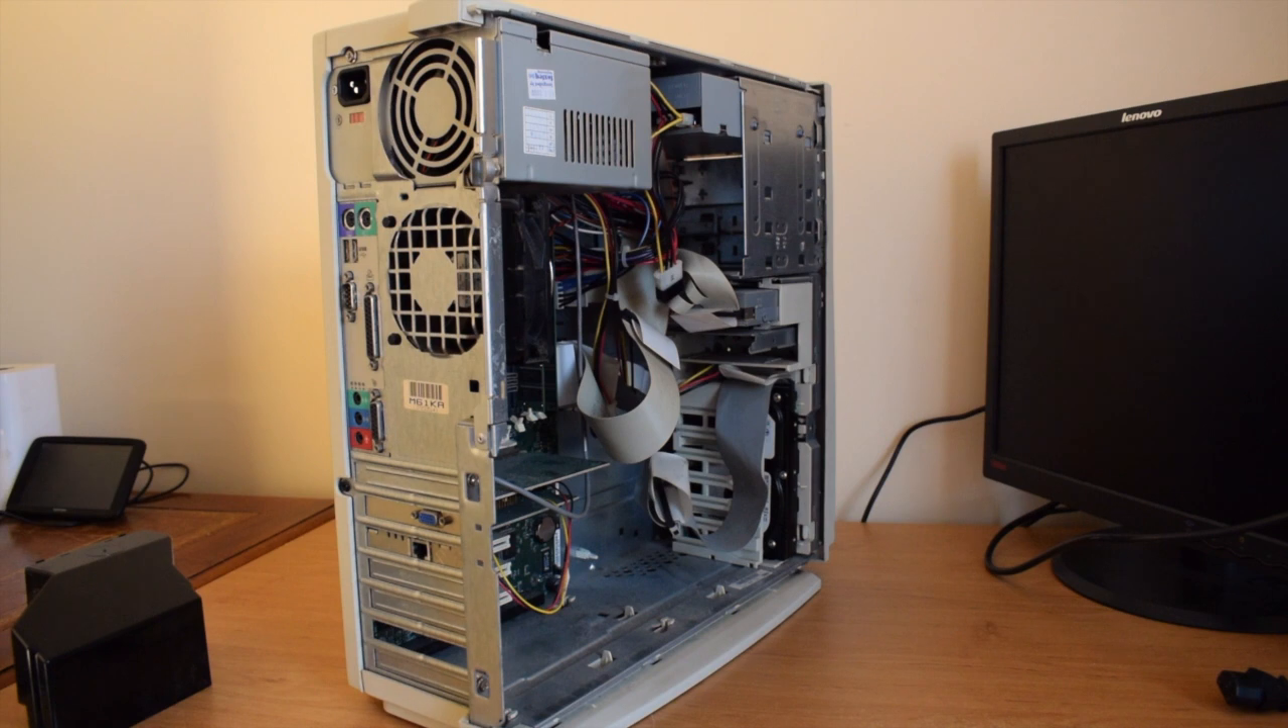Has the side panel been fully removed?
Yes.